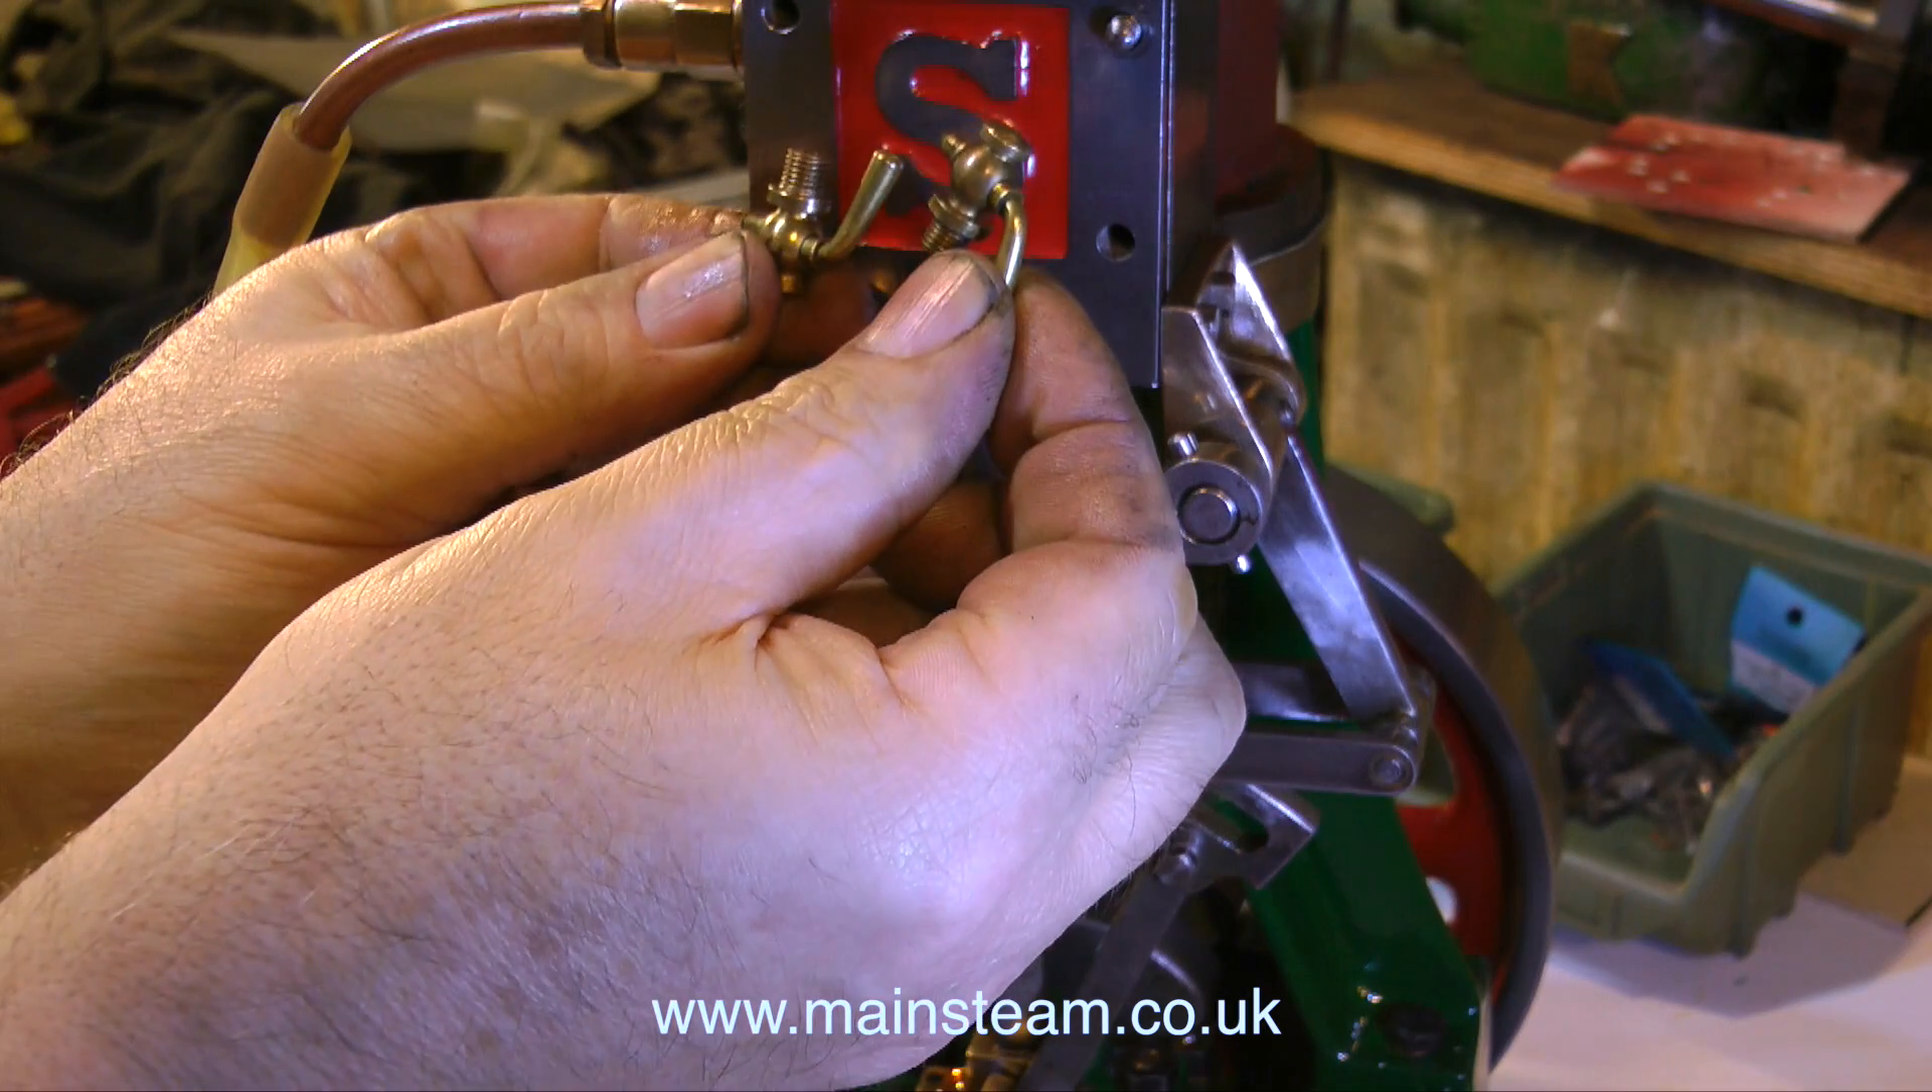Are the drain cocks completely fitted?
No.